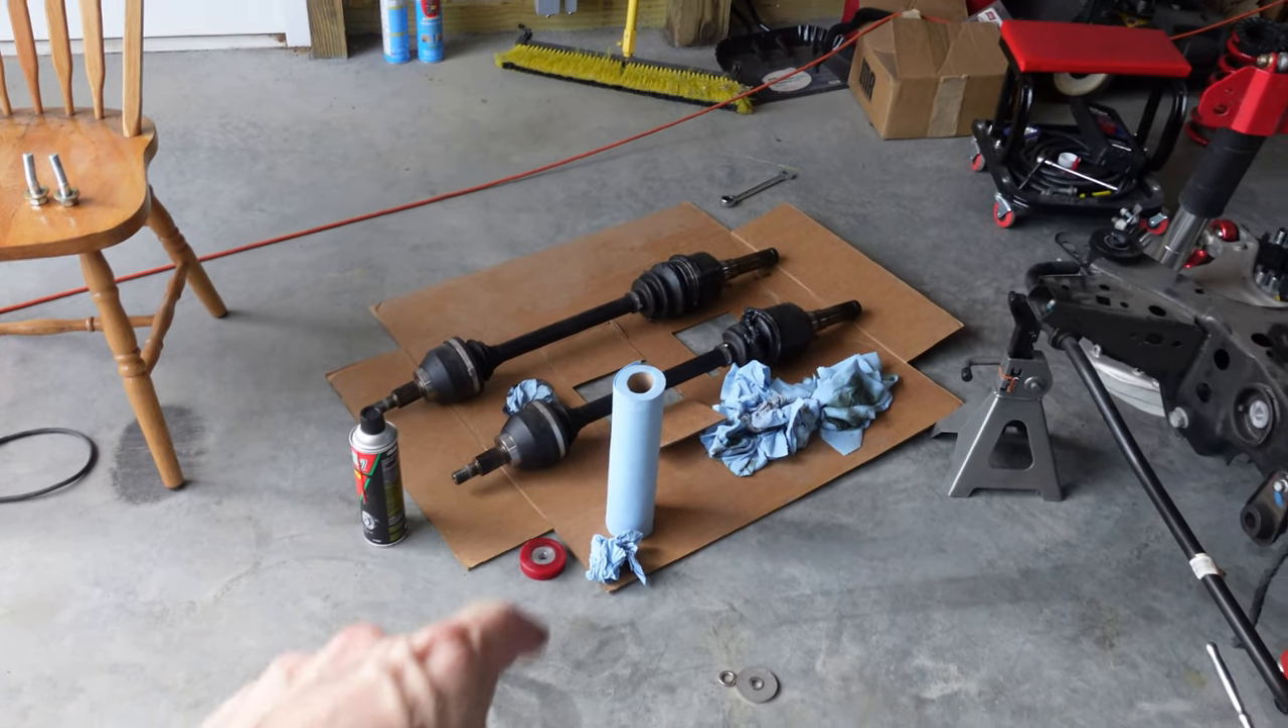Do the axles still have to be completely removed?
No.